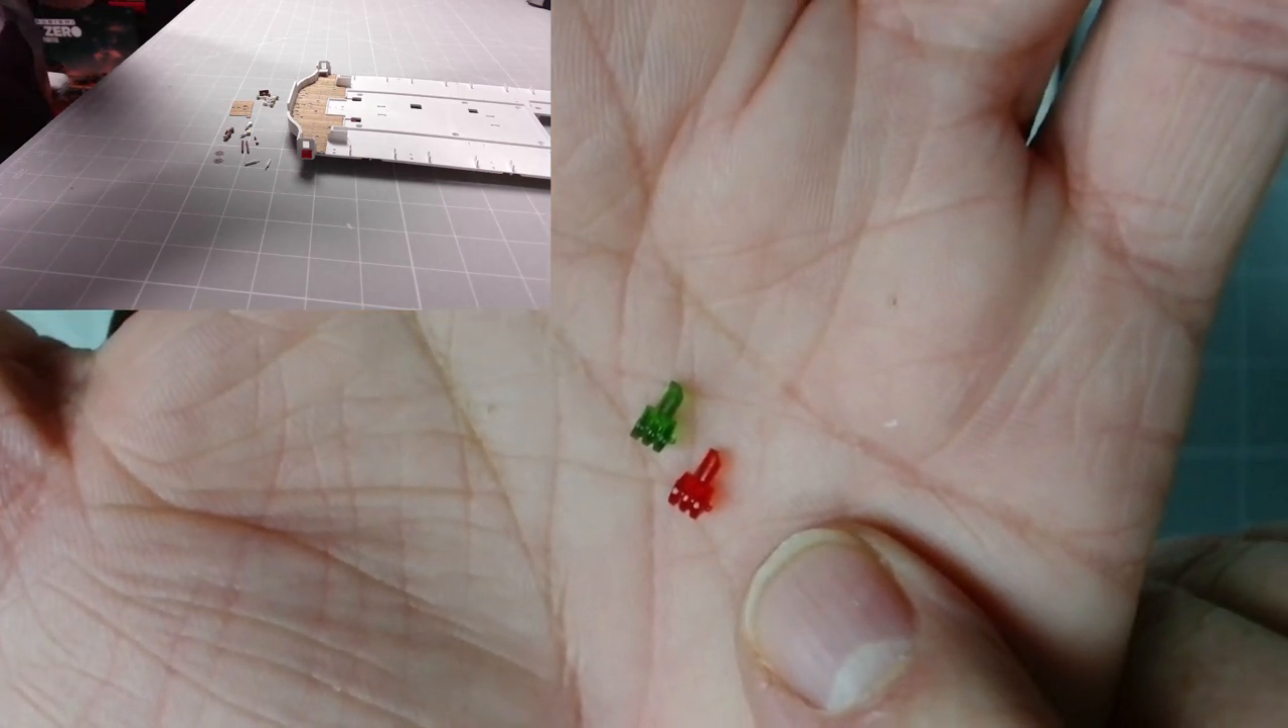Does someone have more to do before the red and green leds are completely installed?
Yes.